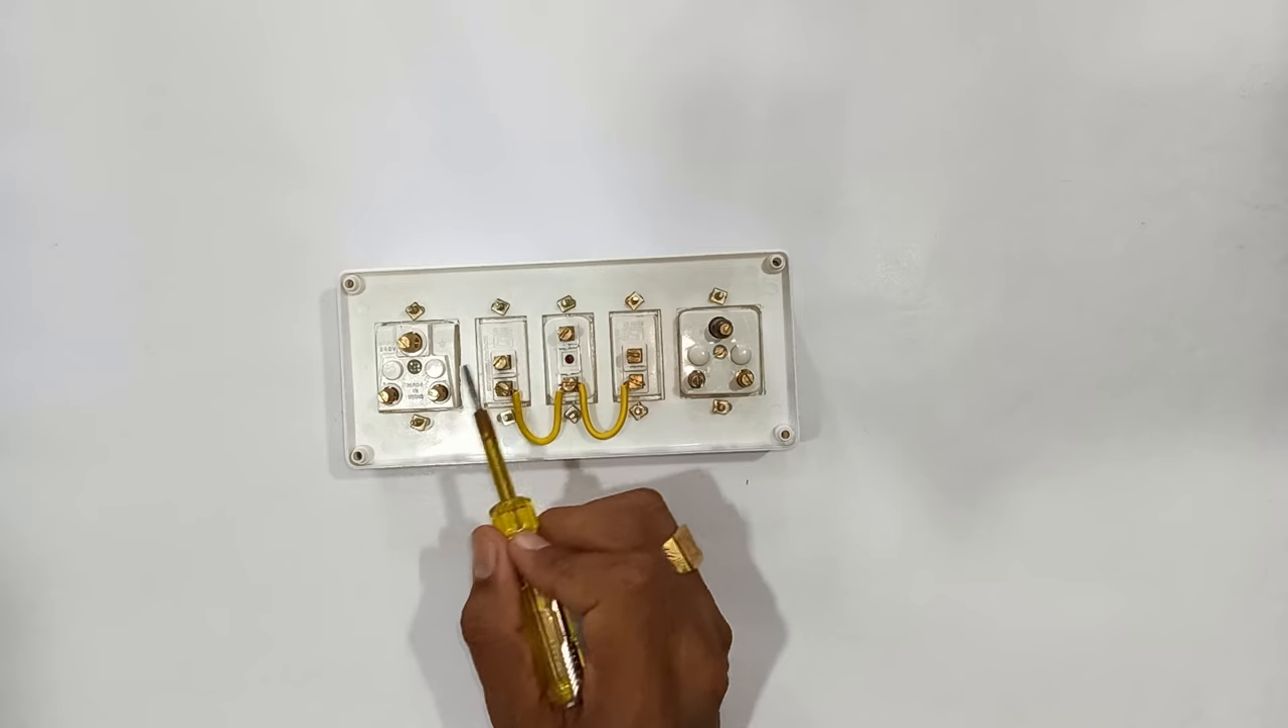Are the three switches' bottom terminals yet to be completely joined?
No.